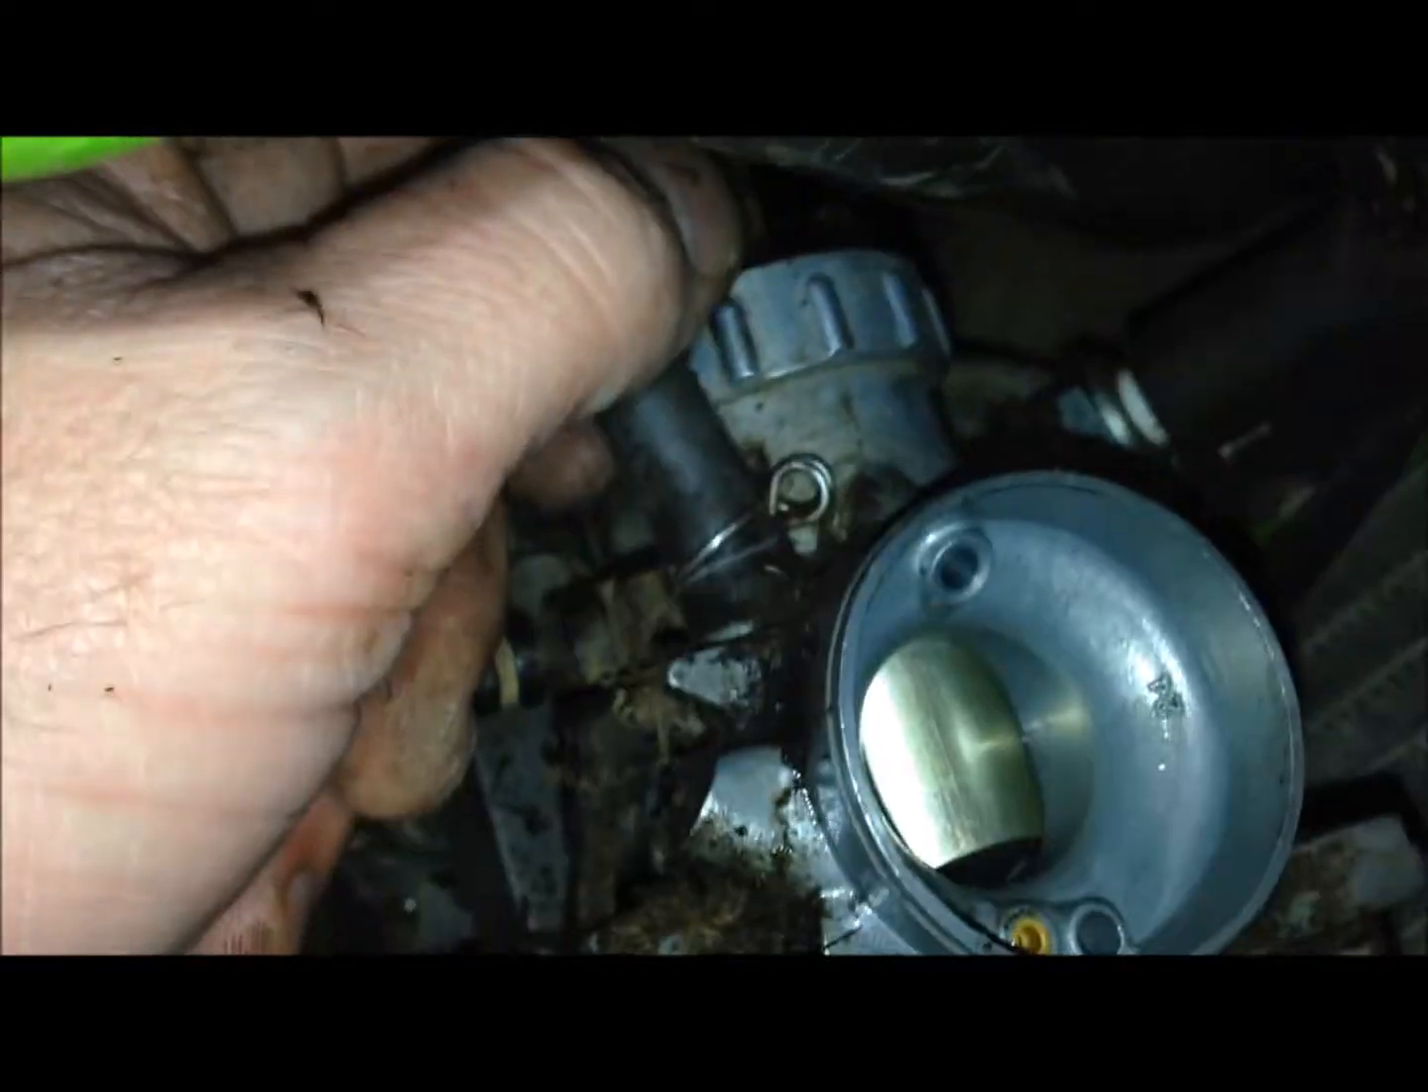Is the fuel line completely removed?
No.